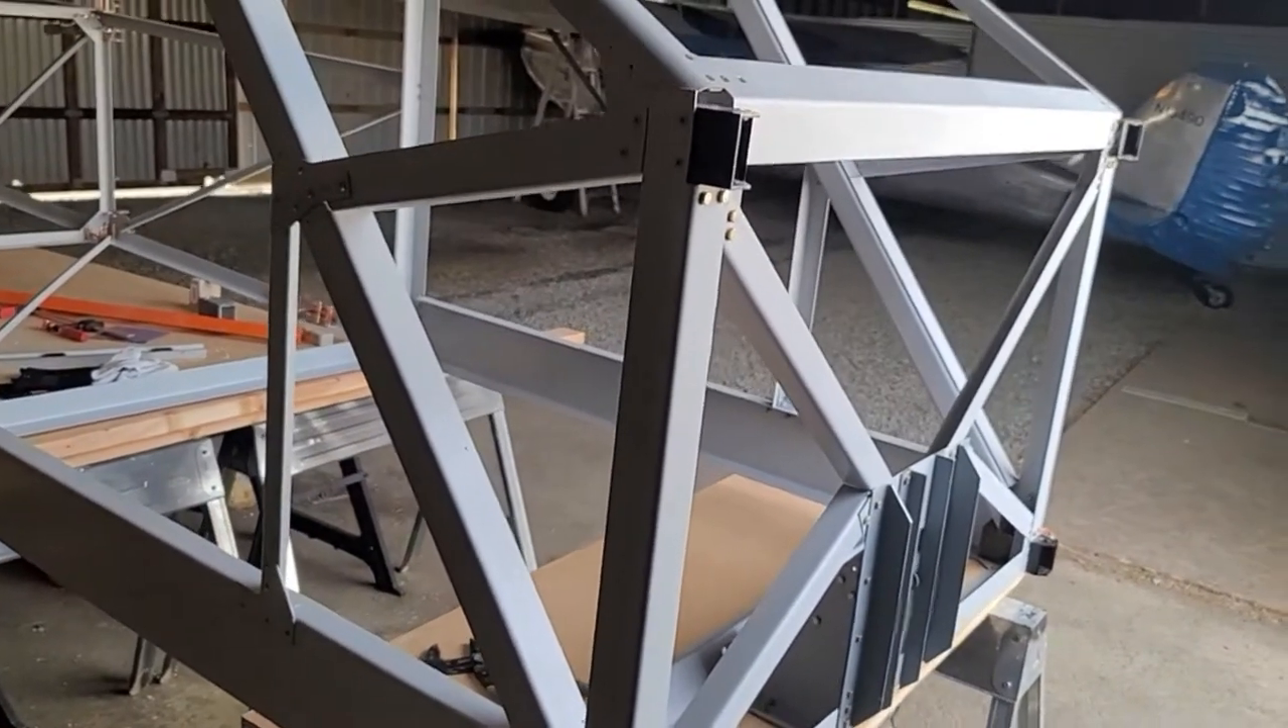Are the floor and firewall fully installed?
No.